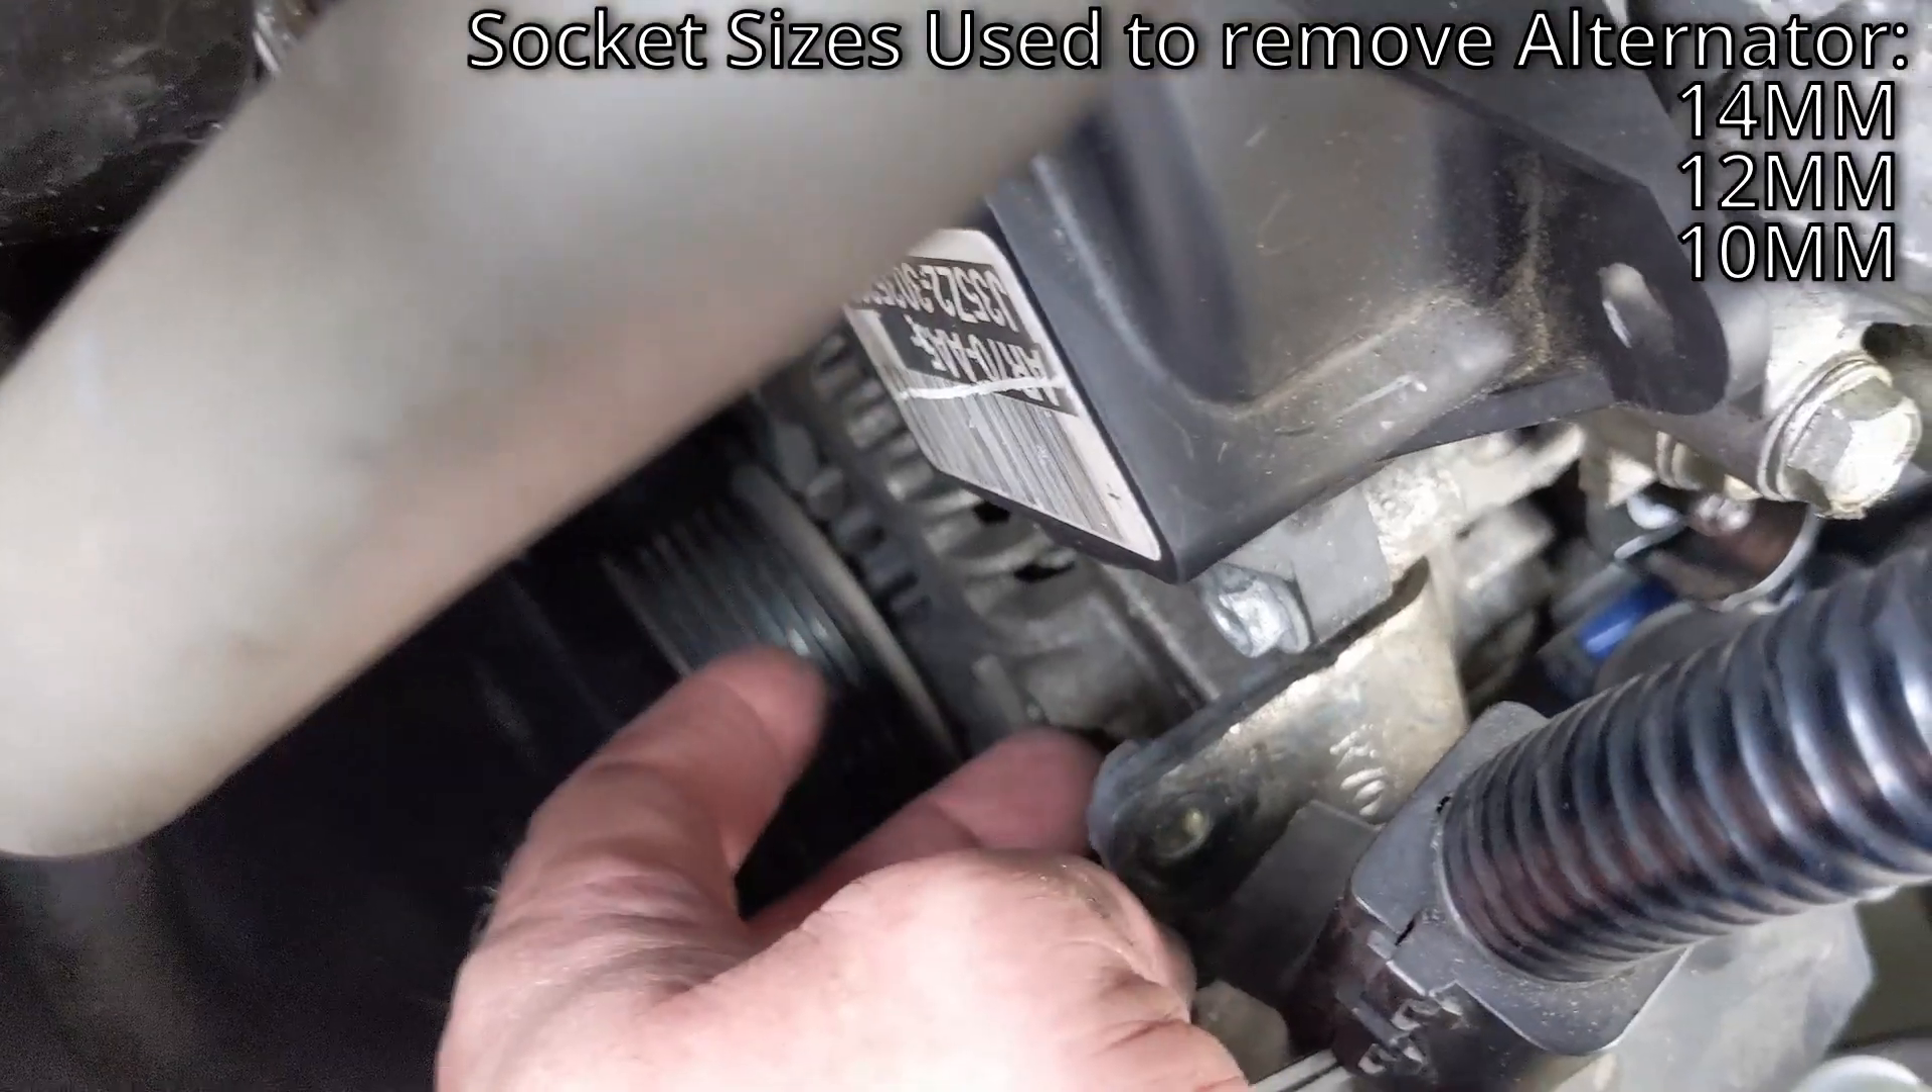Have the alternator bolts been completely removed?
No.